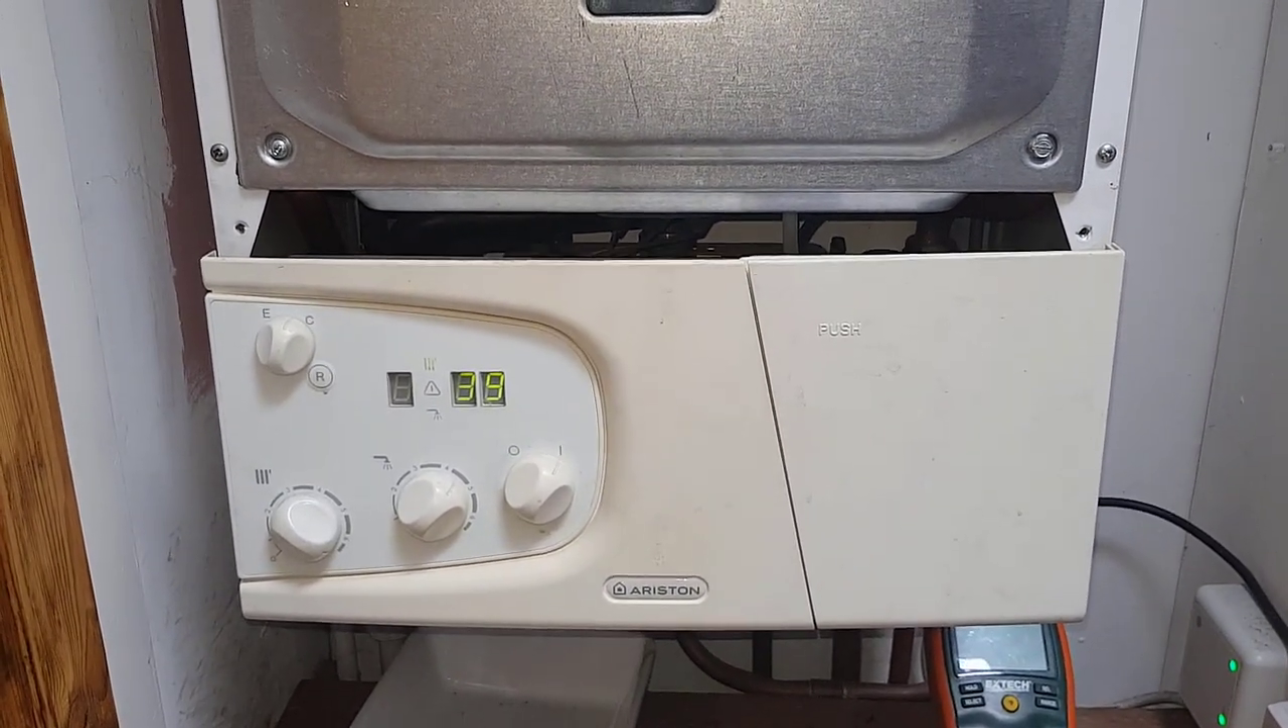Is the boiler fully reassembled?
No.